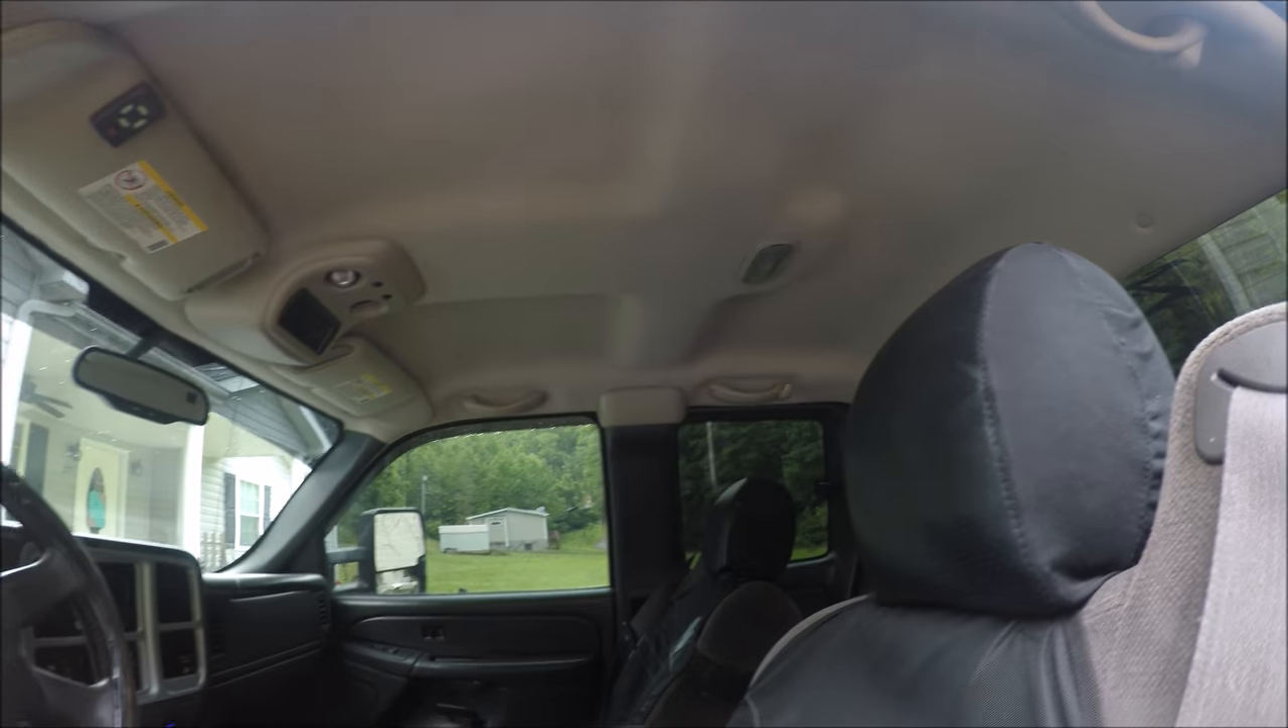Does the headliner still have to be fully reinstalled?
No.